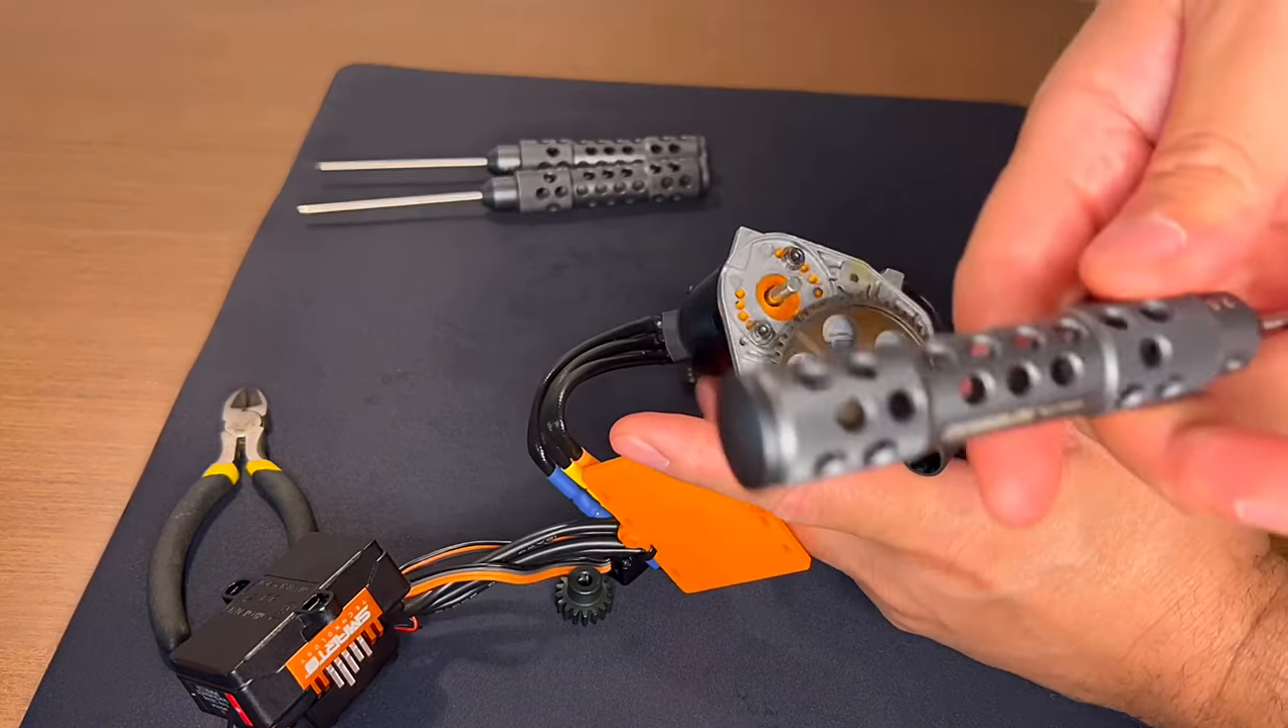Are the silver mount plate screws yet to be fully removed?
Yes.